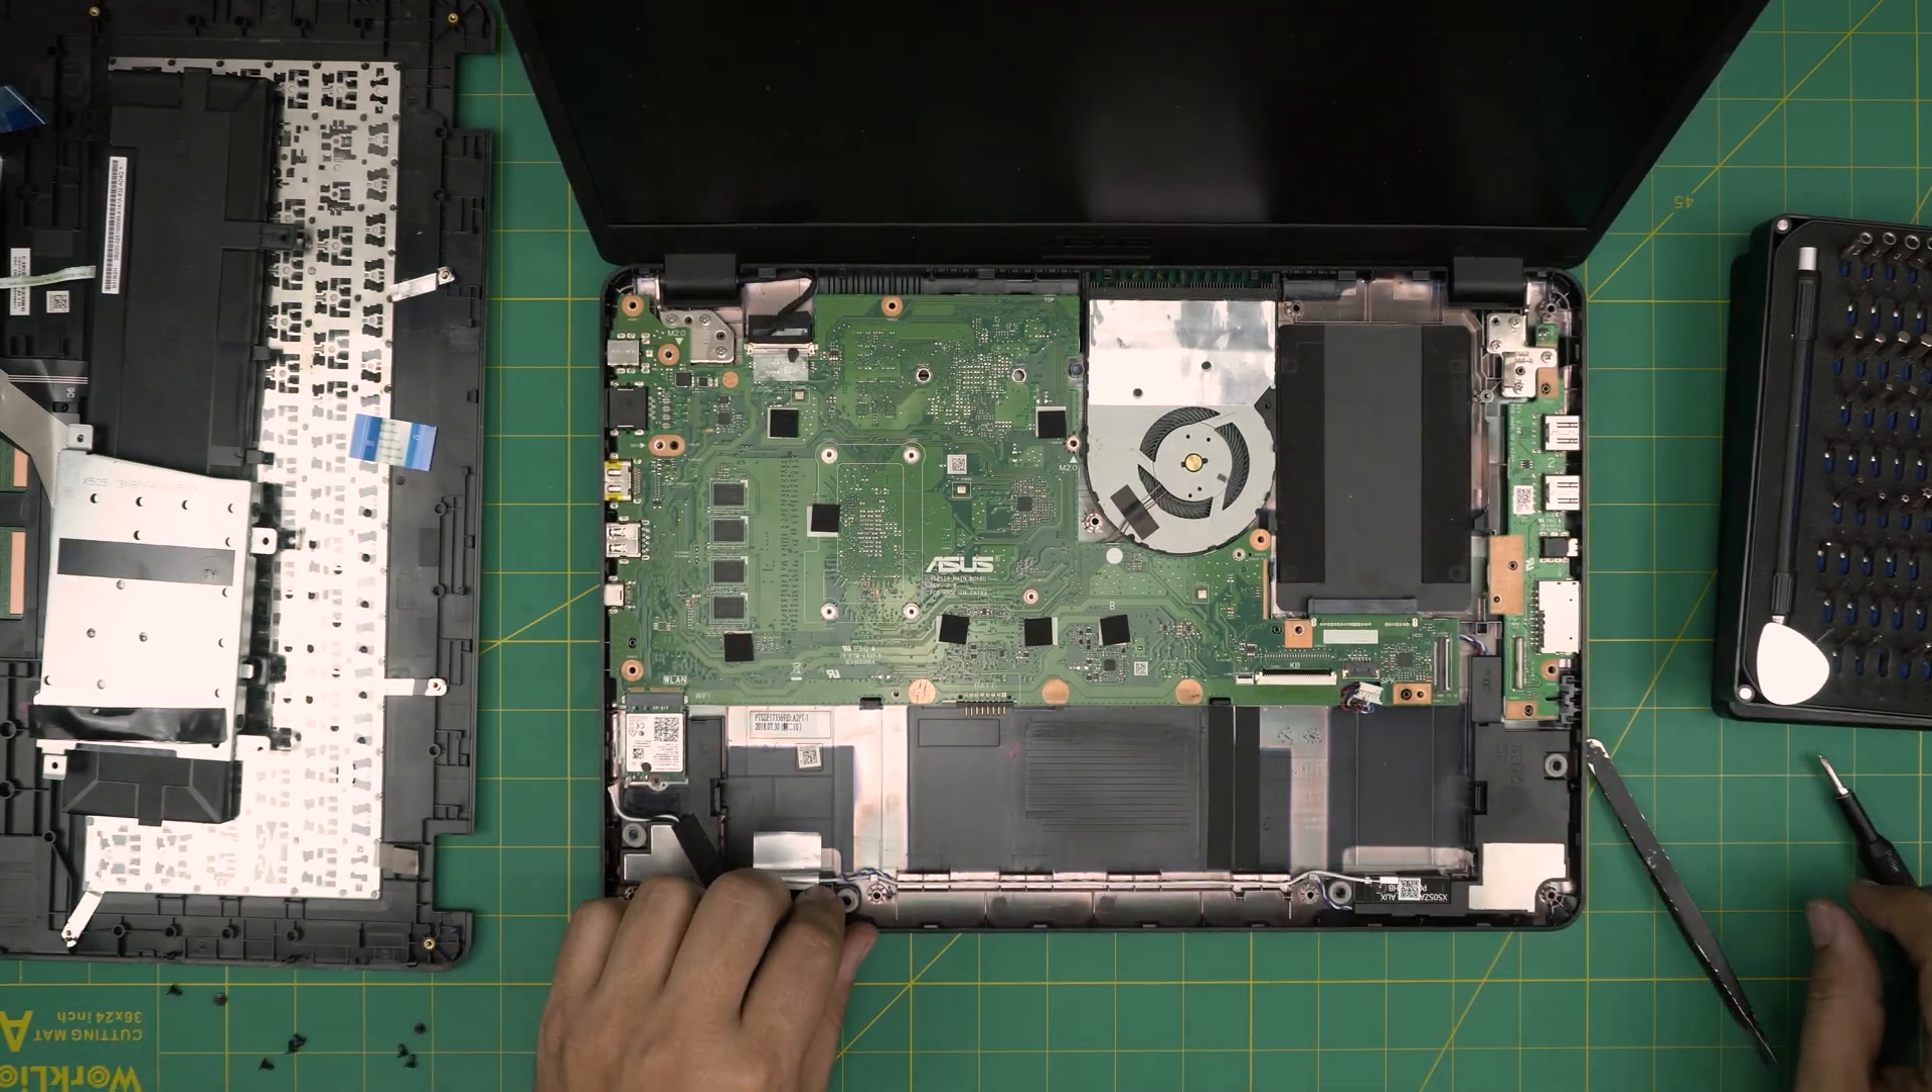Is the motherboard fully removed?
No.